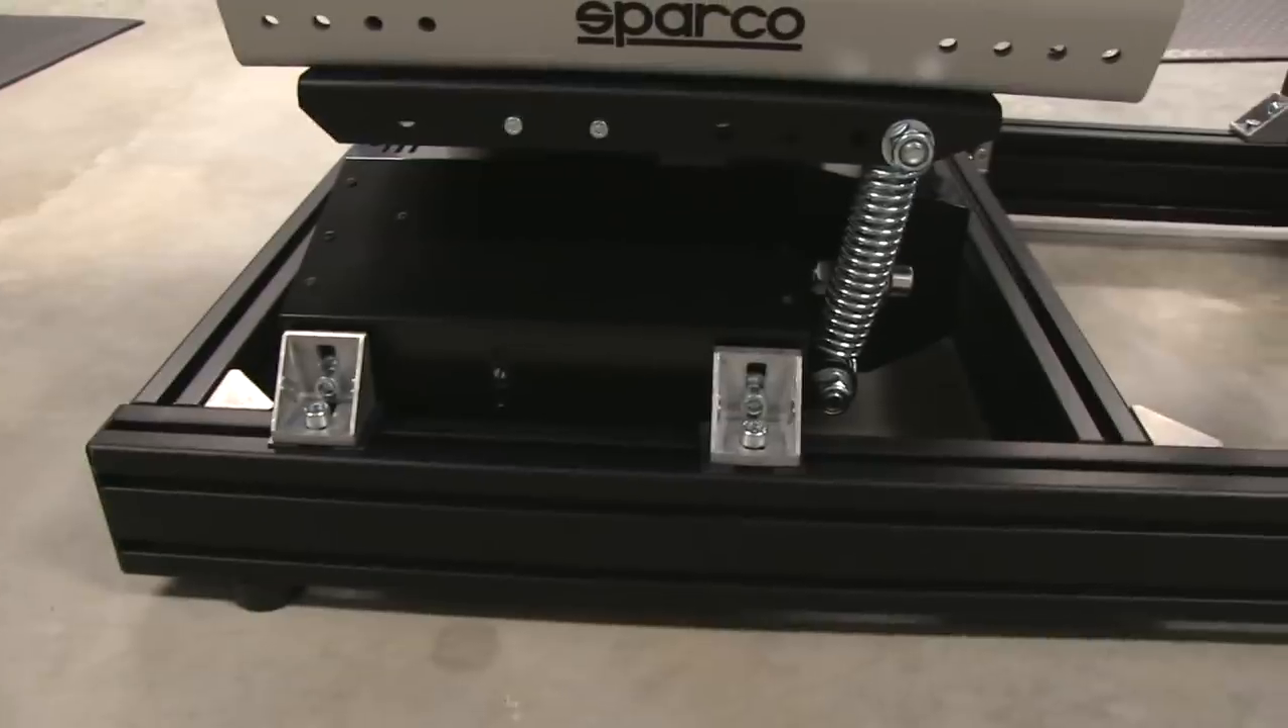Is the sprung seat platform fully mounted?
Yes.